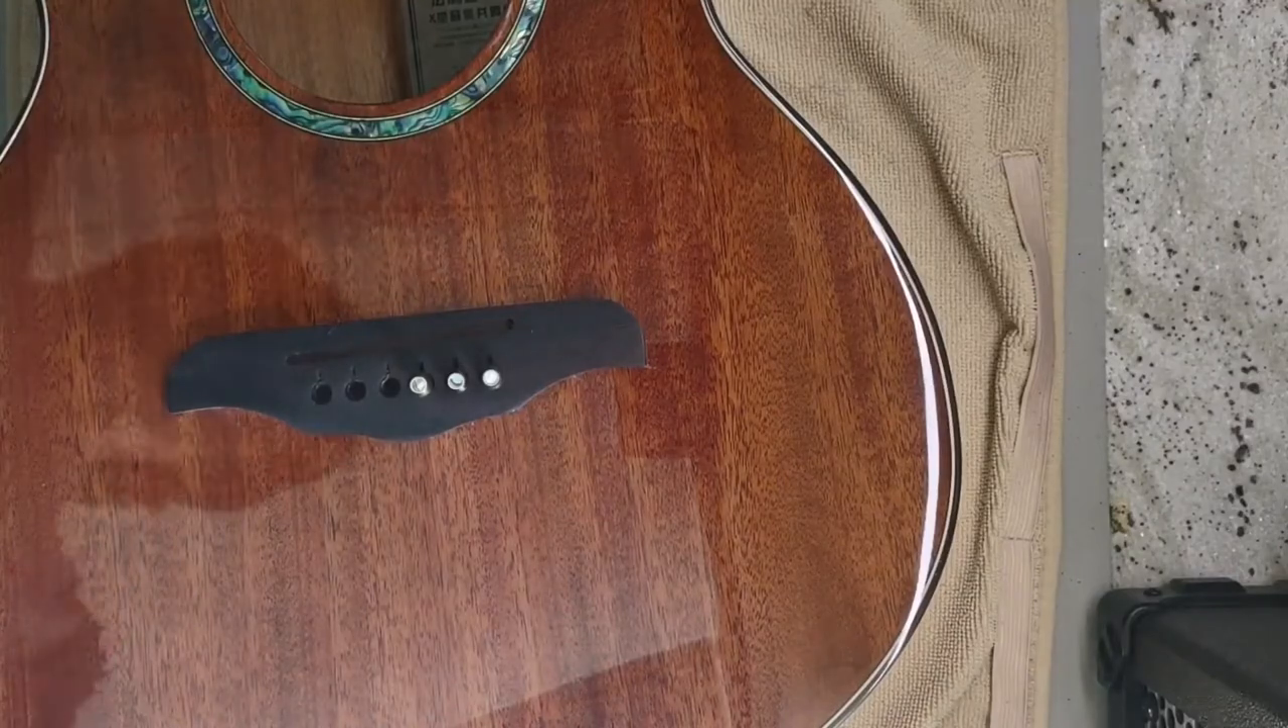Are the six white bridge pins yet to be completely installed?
Yes.